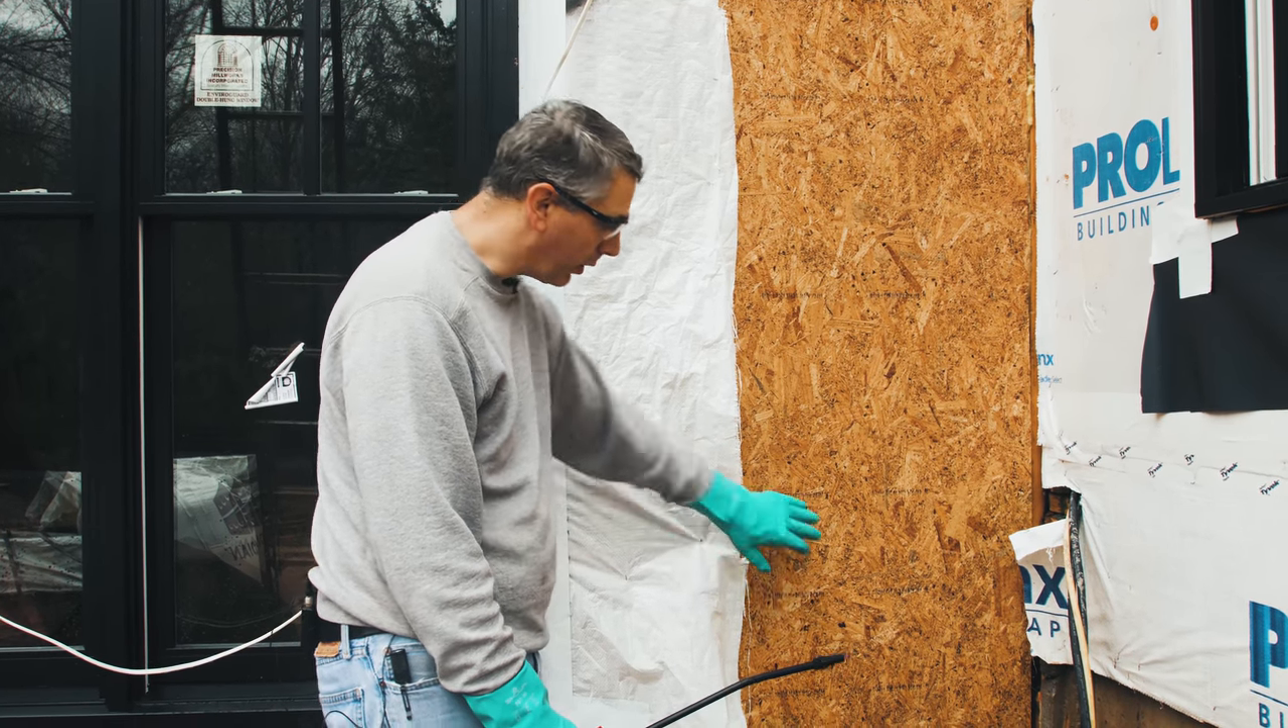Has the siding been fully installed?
No.